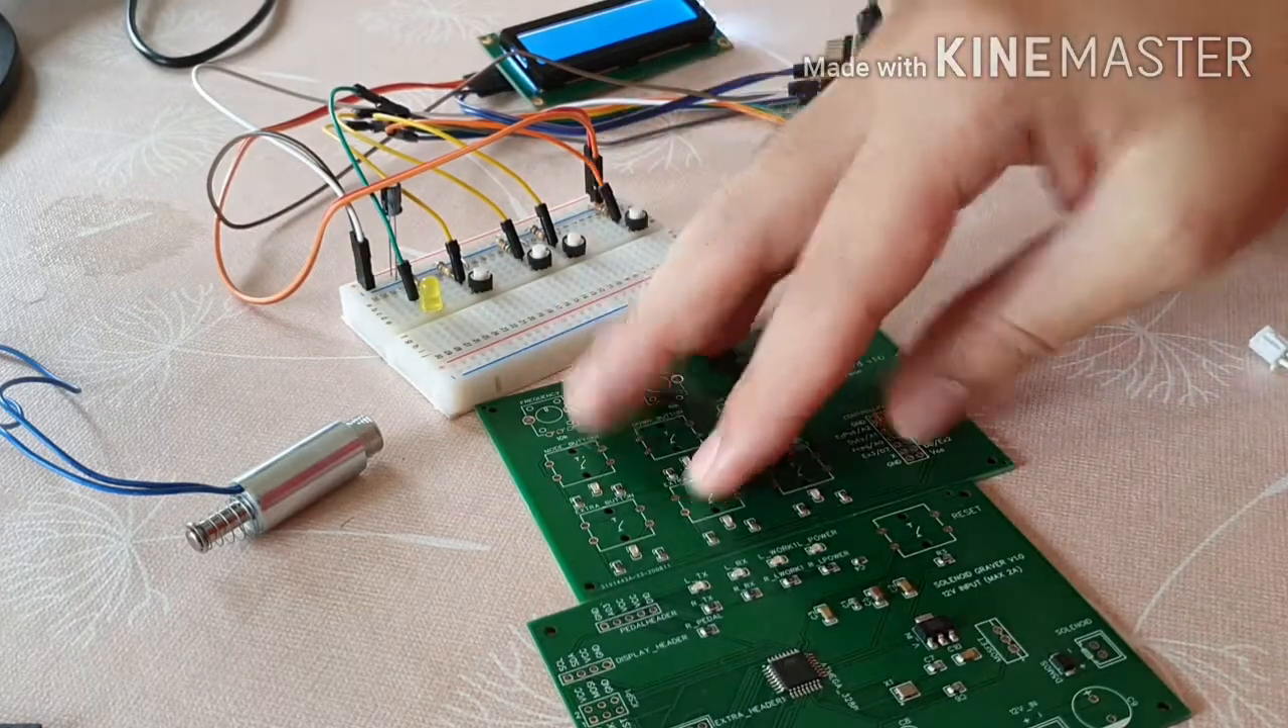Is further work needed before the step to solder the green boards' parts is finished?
Yes.